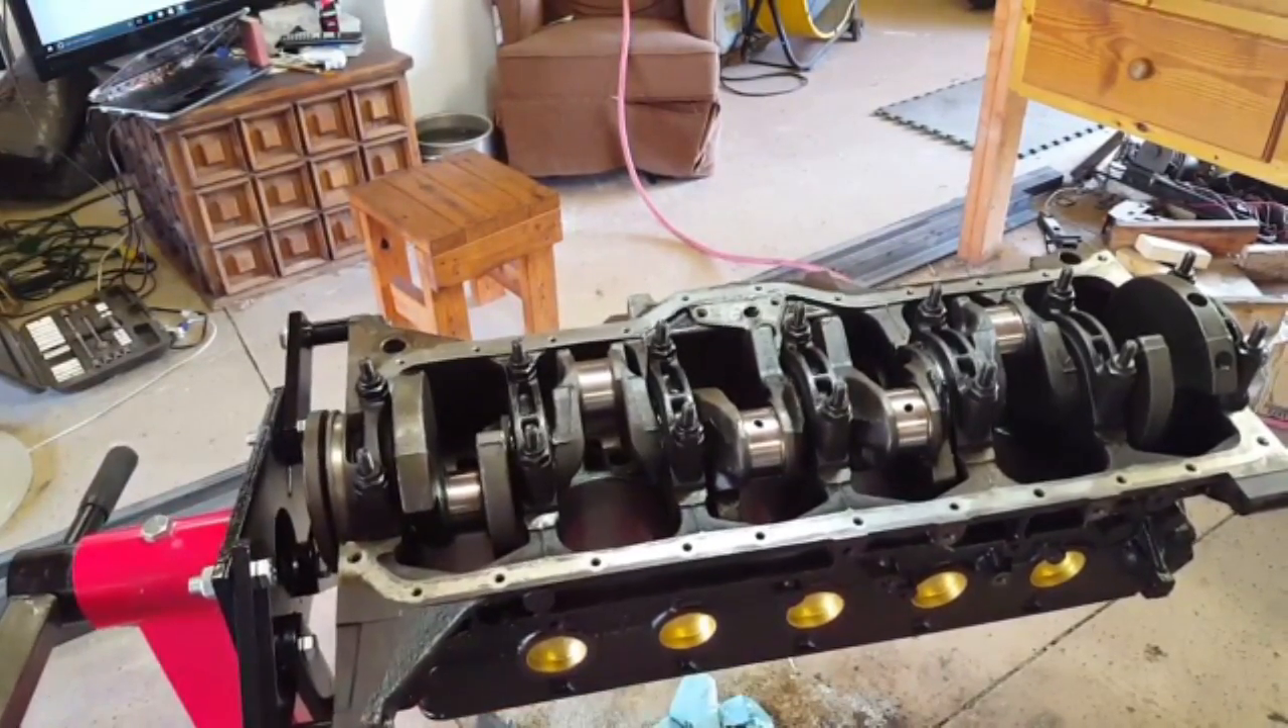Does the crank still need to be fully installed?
No.